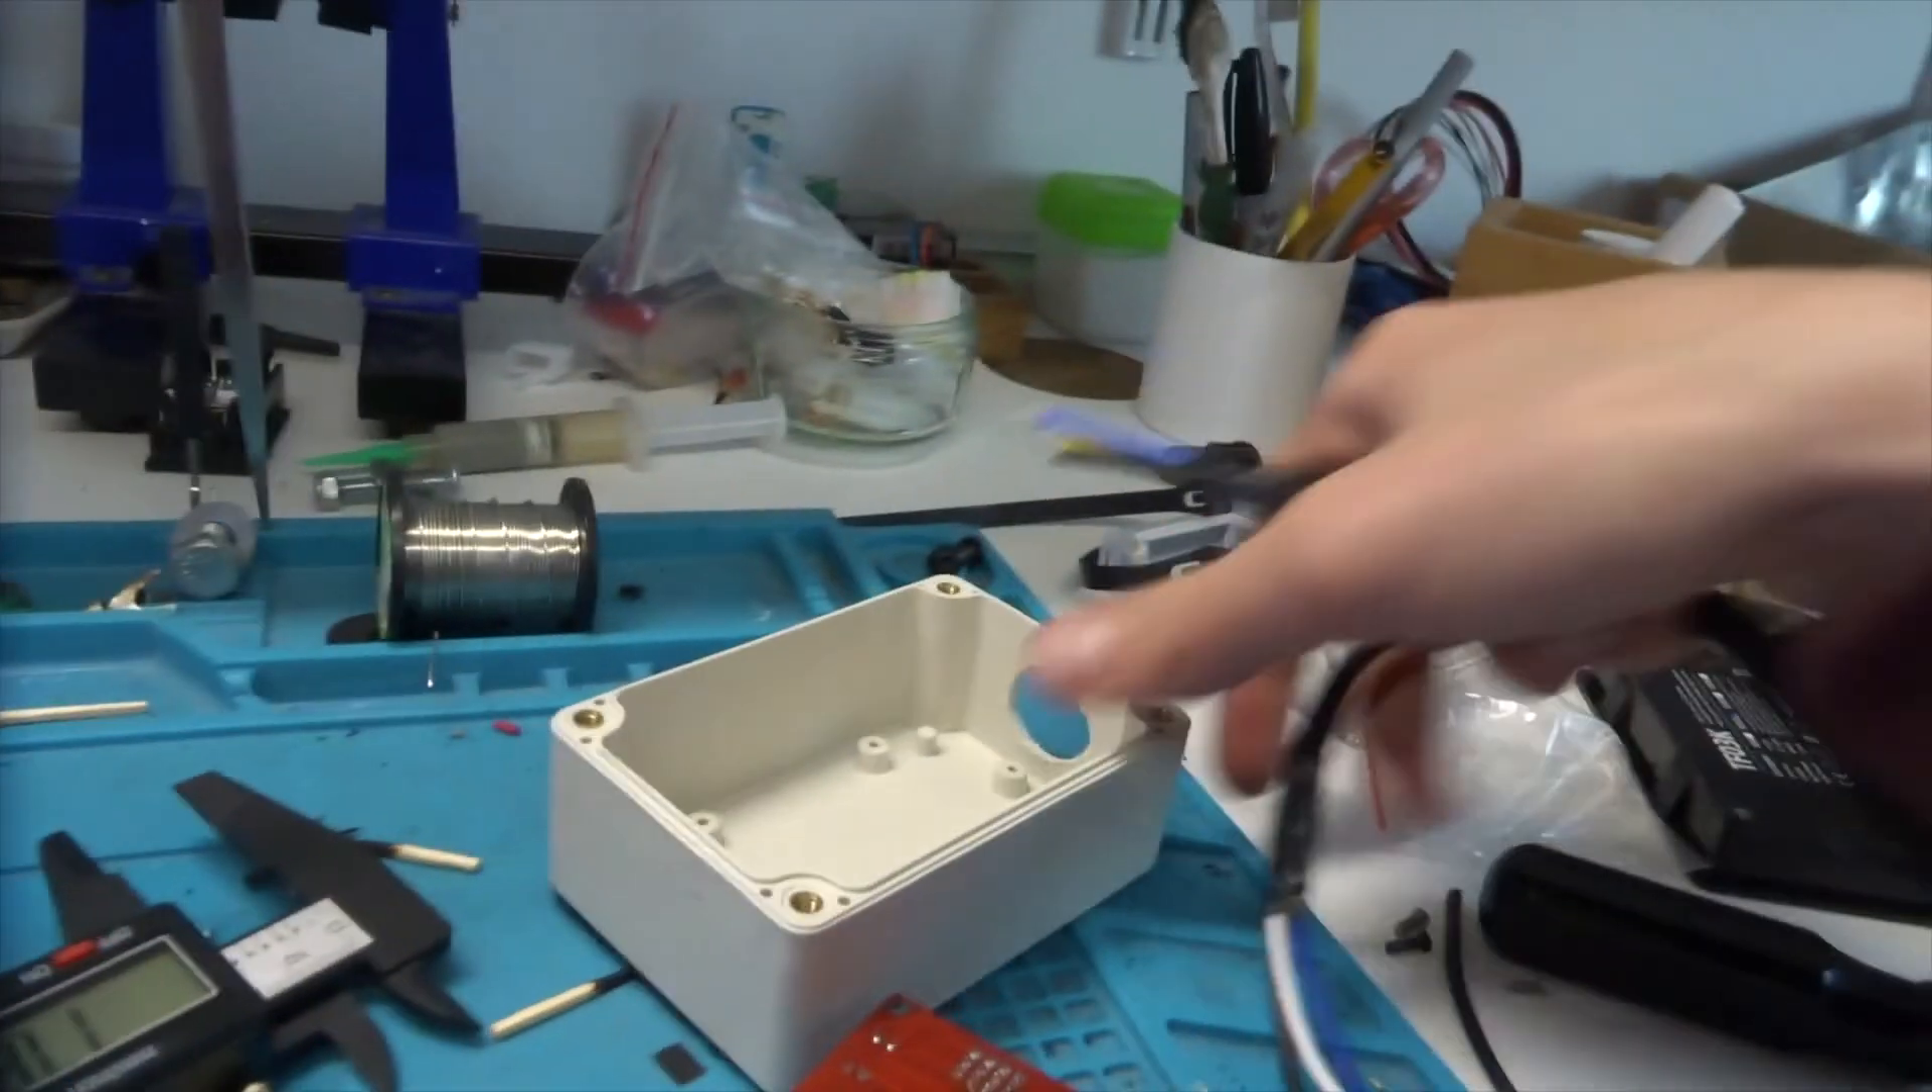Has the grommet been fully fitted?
No.